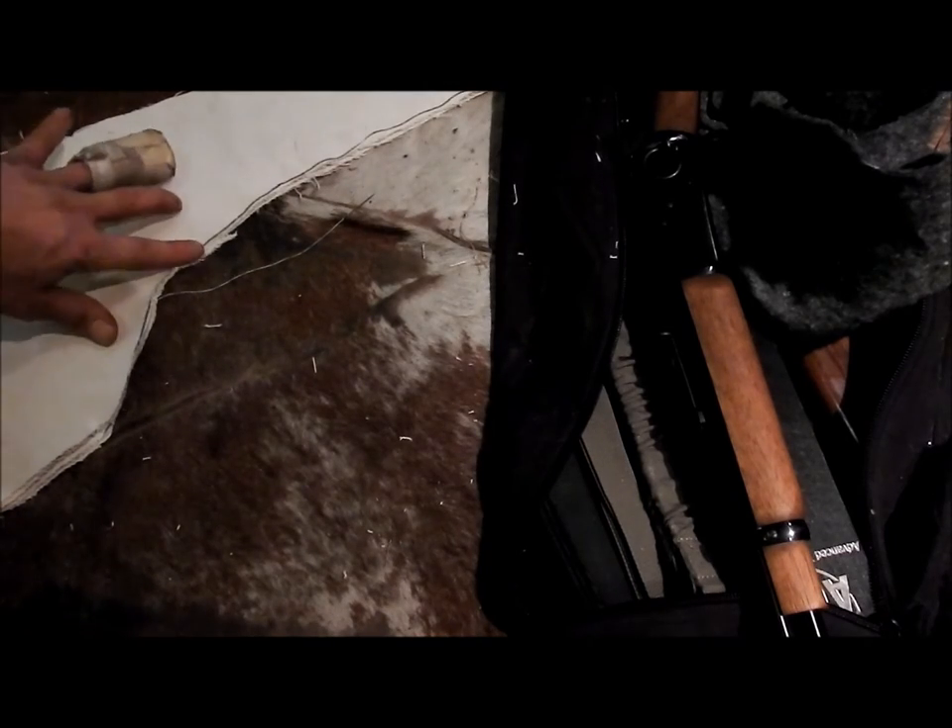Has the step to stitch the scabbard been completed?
No.